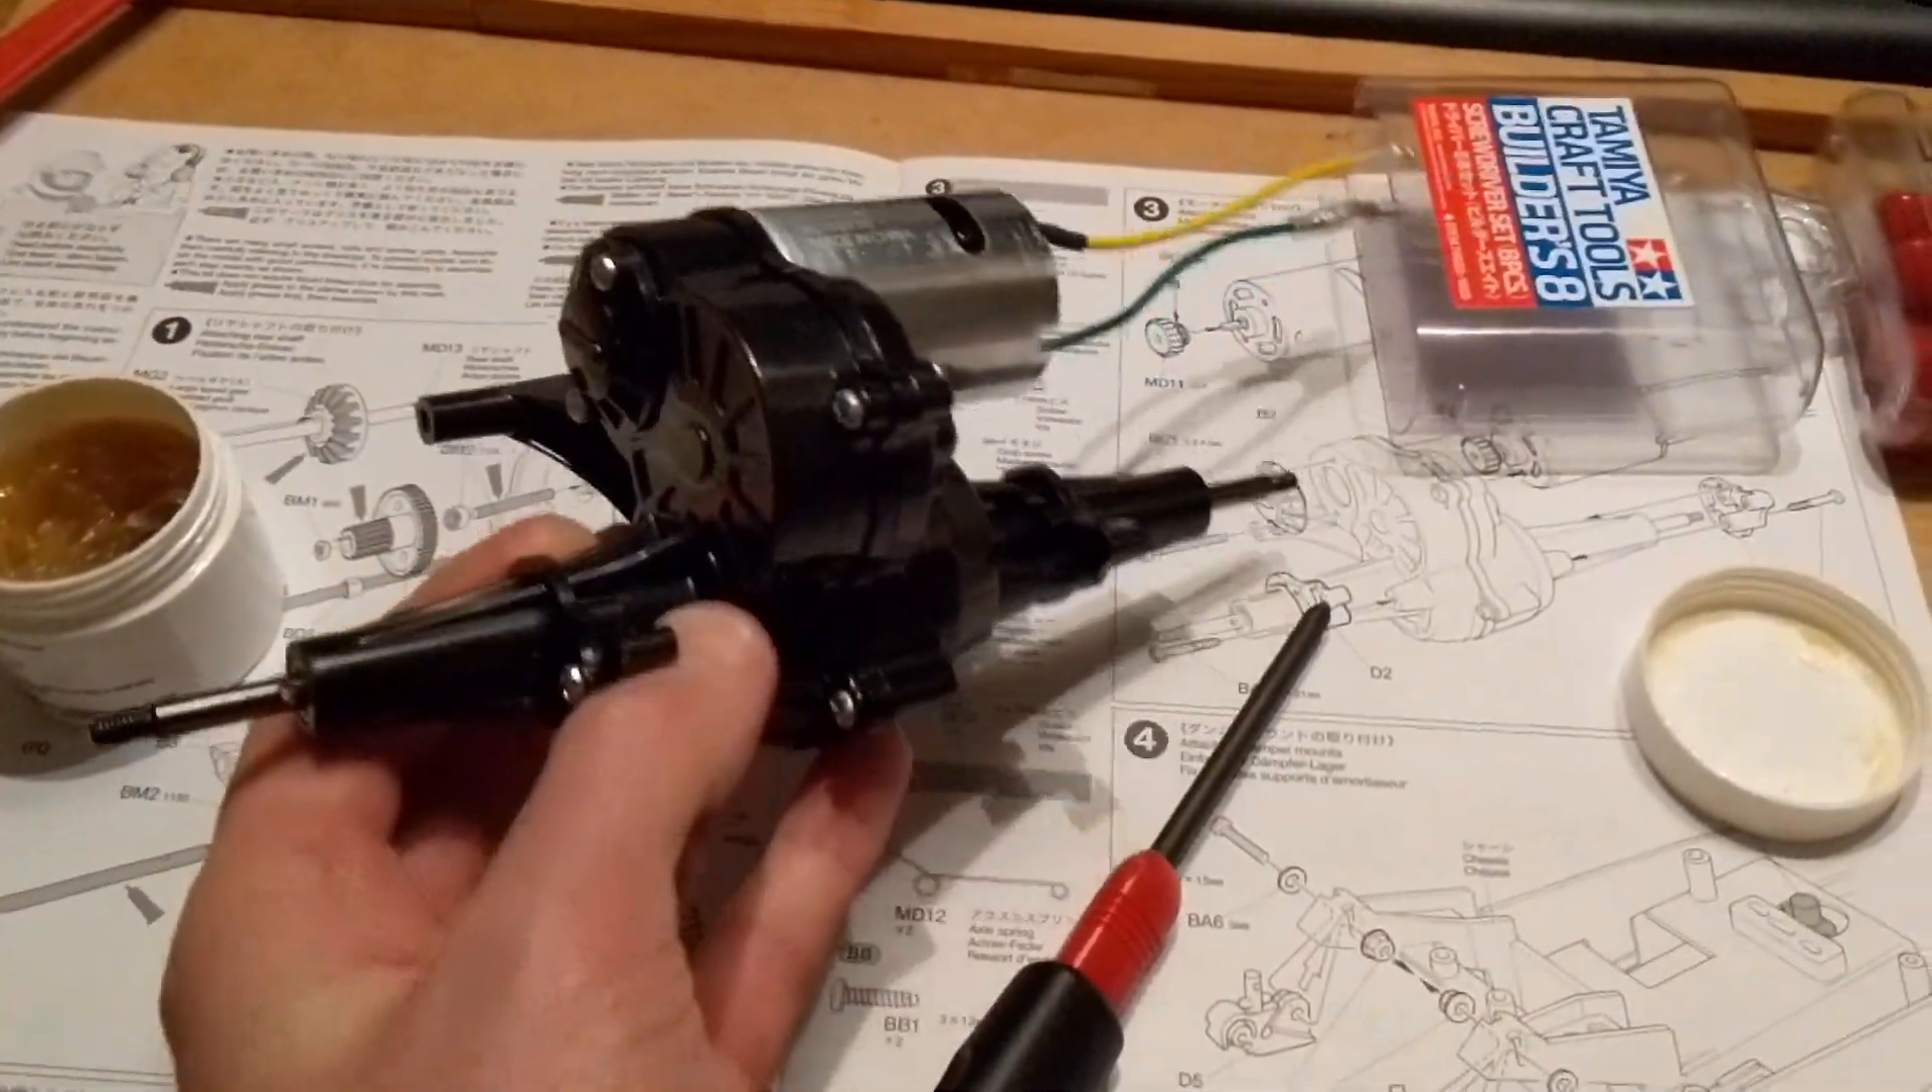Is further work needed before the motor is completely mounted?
No.